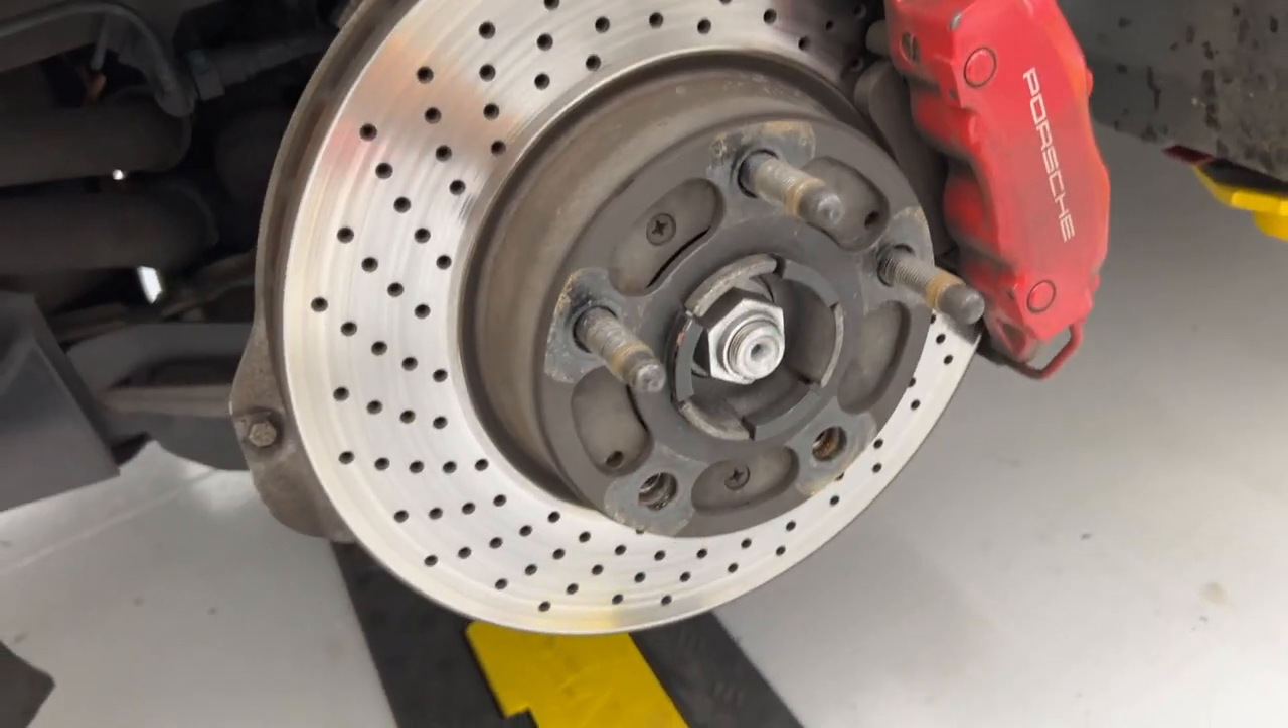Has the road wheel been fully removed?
Yes.